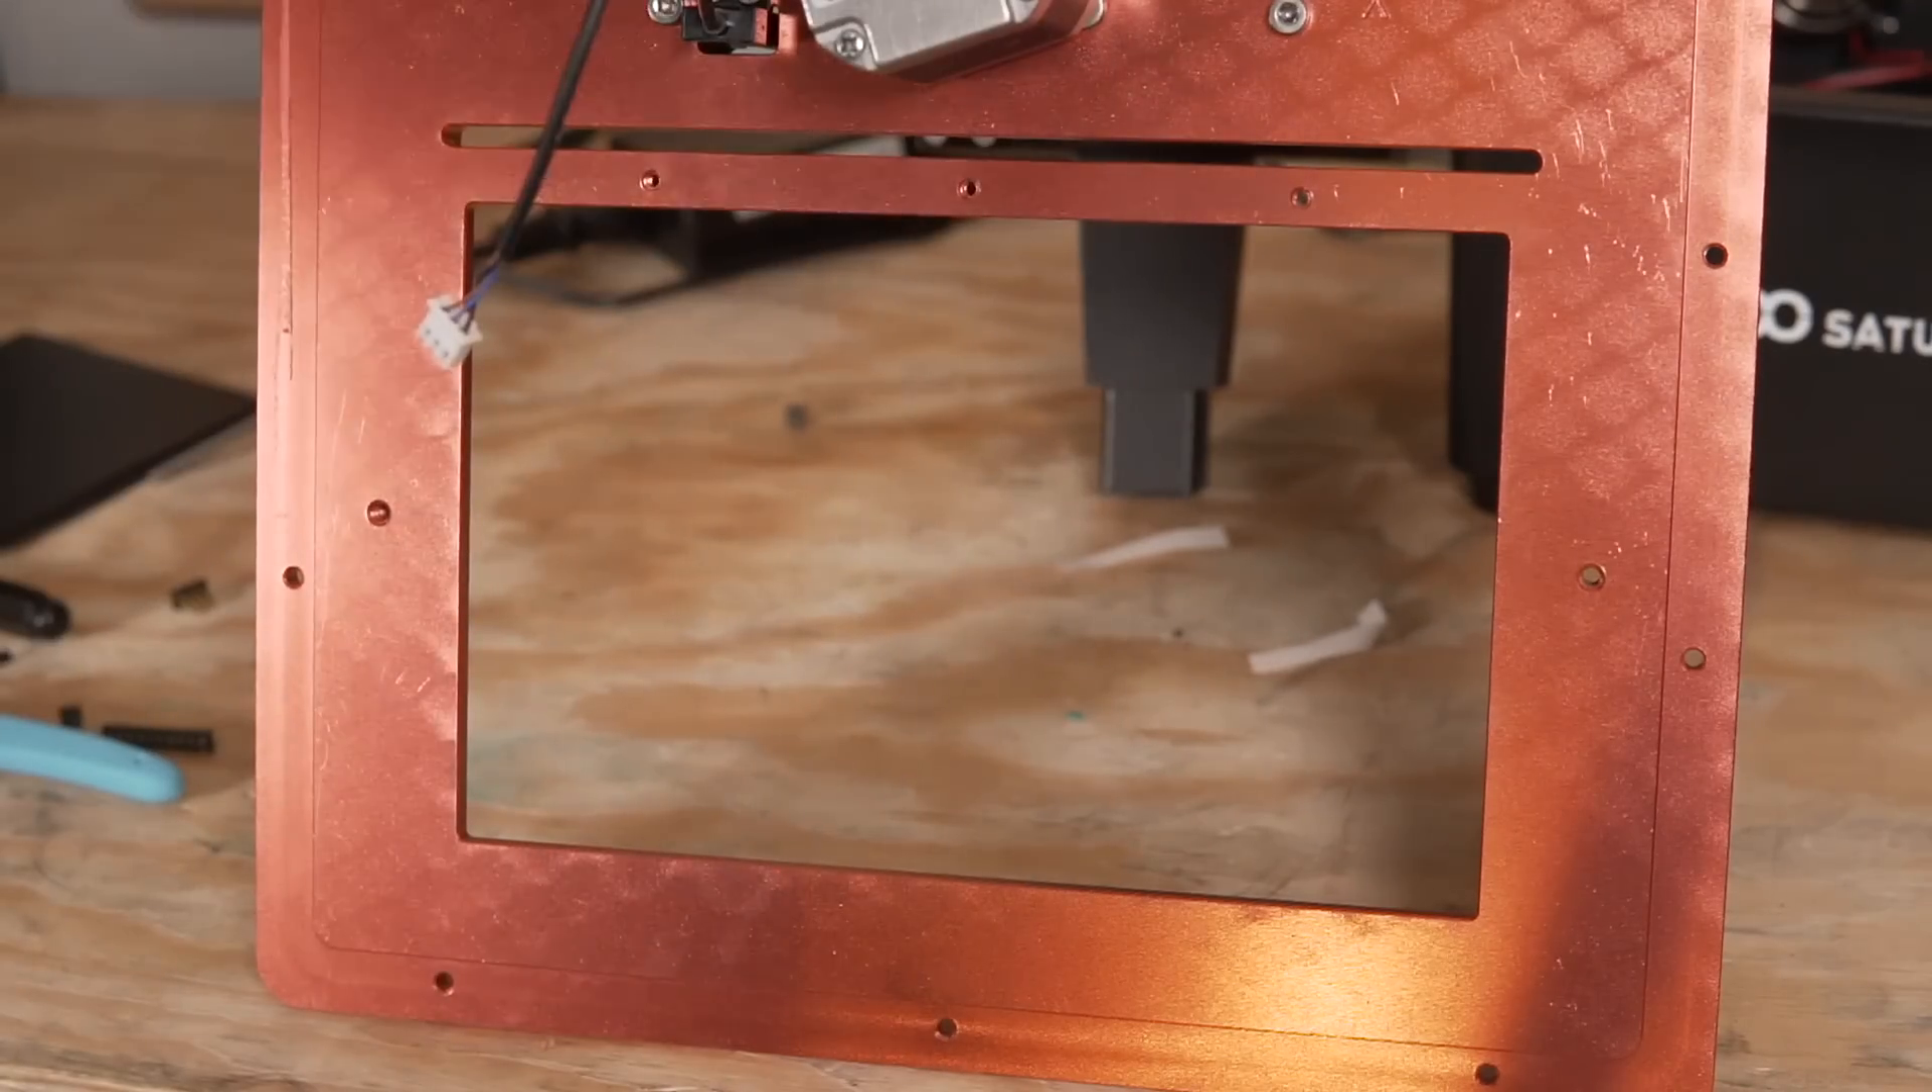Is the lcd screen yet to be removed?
No.